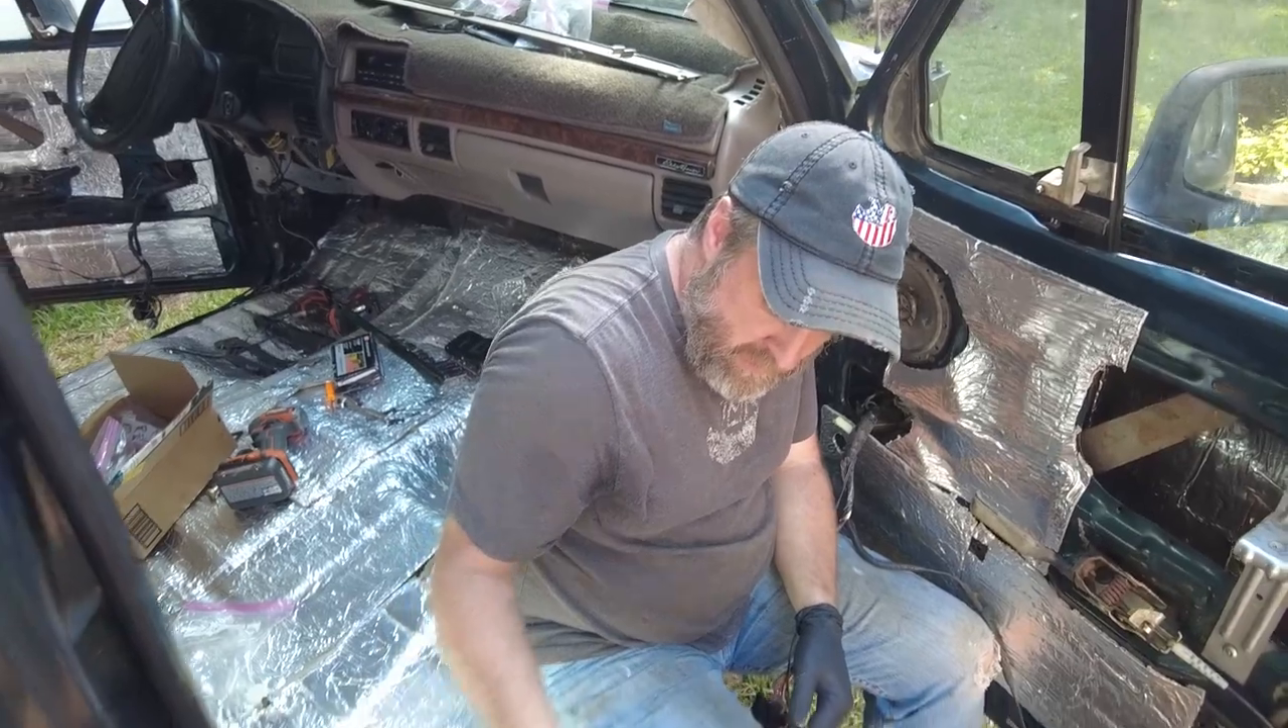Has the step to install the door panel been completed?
No.